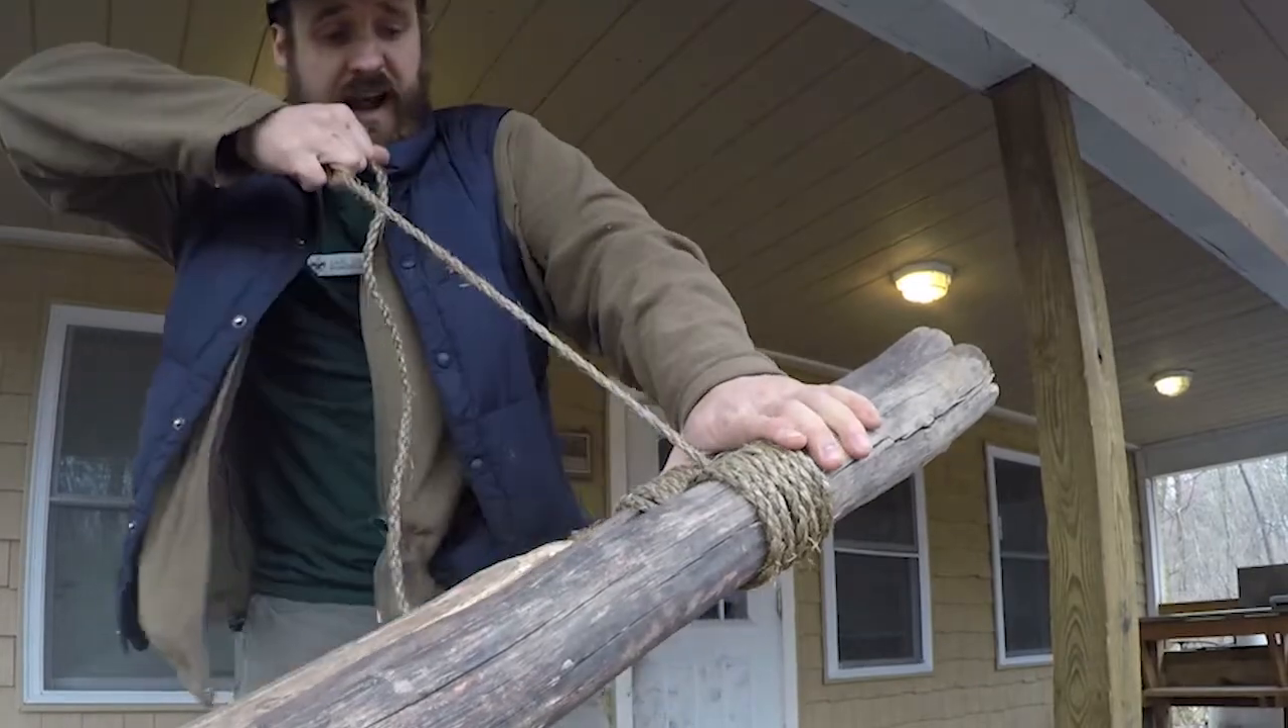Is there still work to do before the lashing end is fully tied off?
Yes.